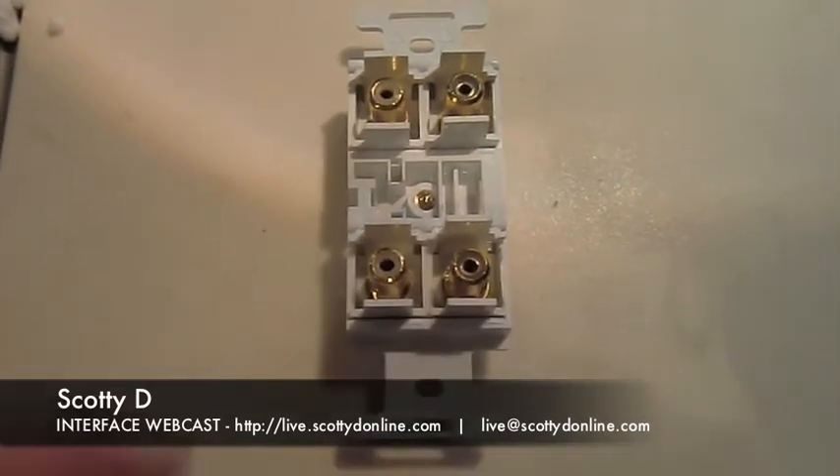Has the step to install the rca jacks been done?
Yes.